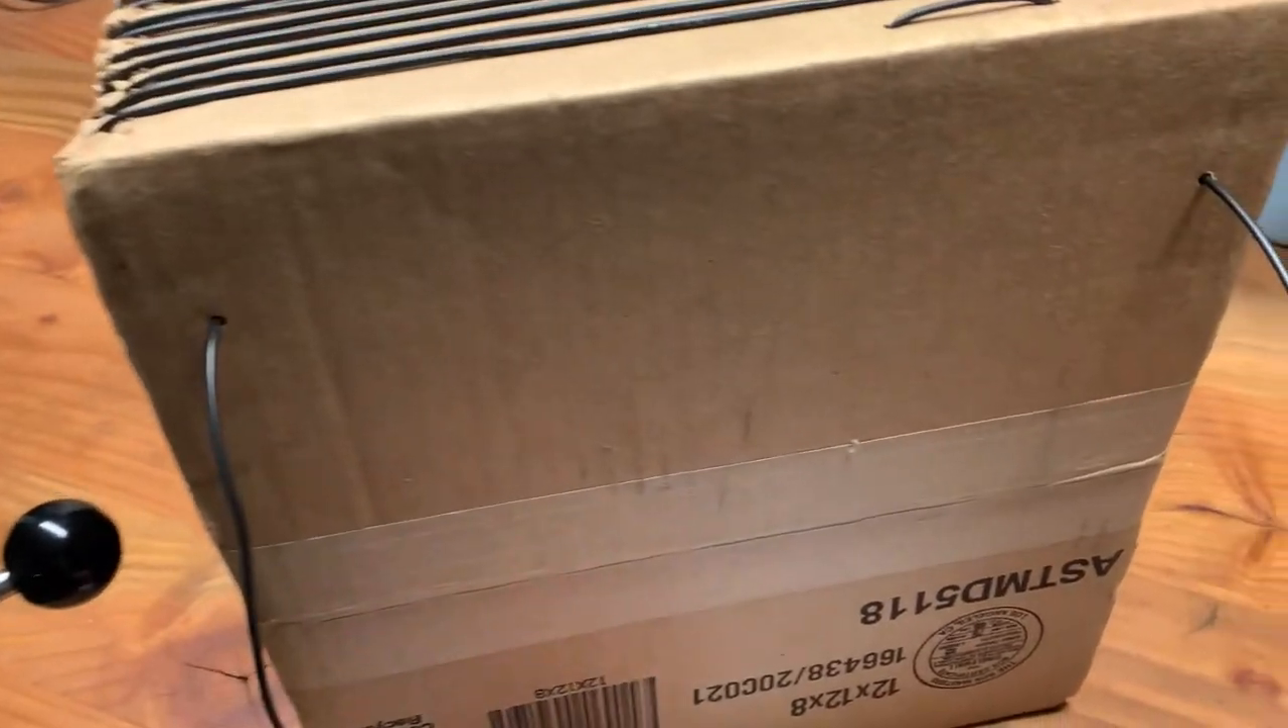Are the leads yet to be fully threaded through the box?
No.